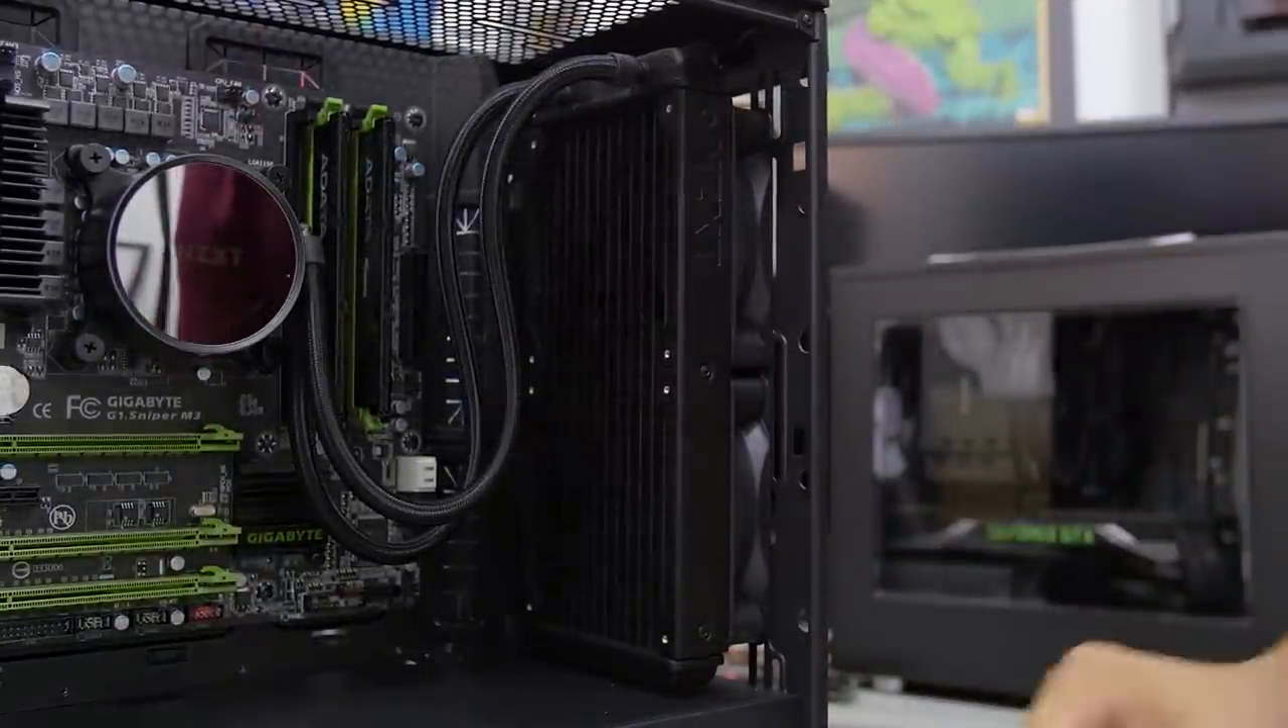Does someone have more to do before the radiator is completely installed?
No.